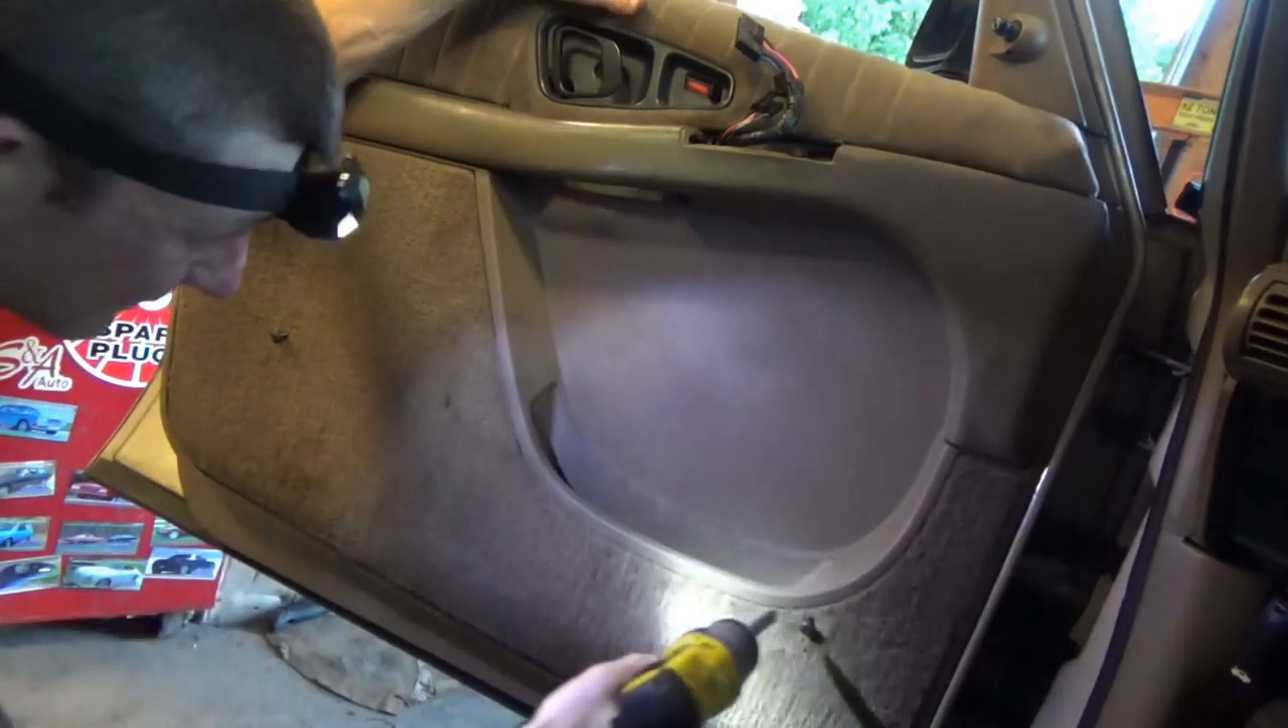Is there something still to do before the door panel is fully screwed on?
Yes.